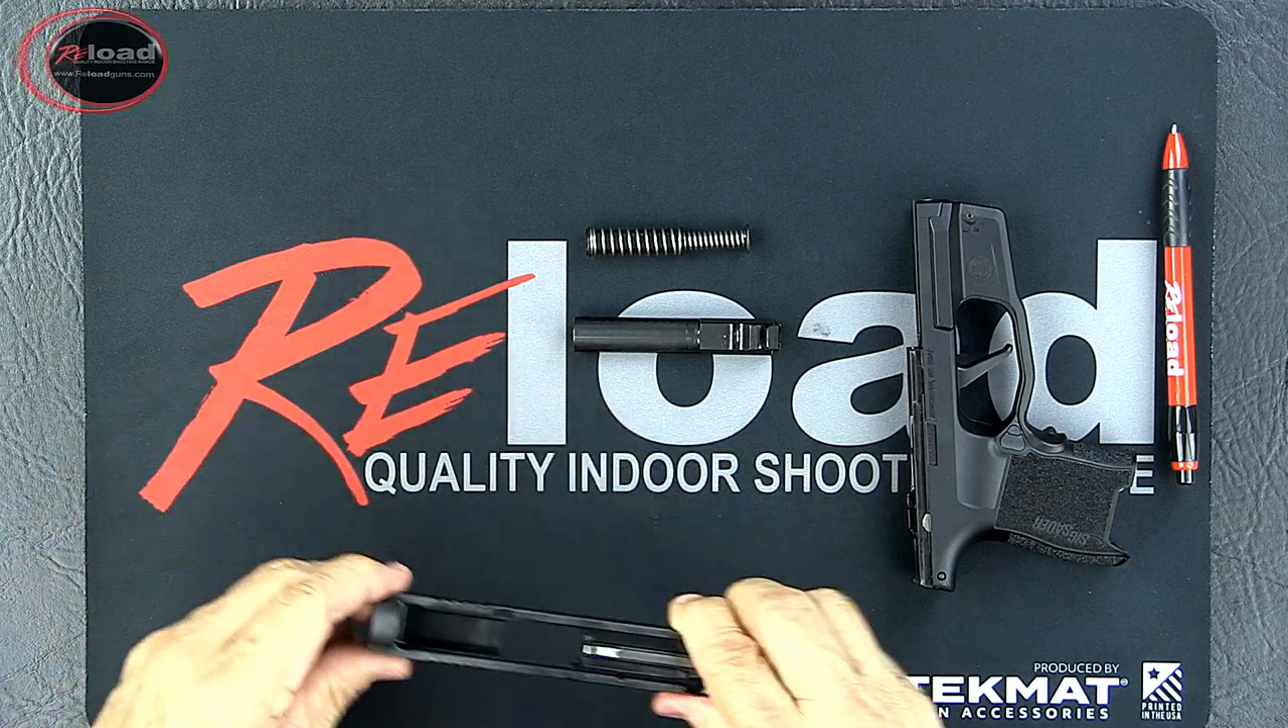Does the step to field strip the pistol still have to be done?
No.